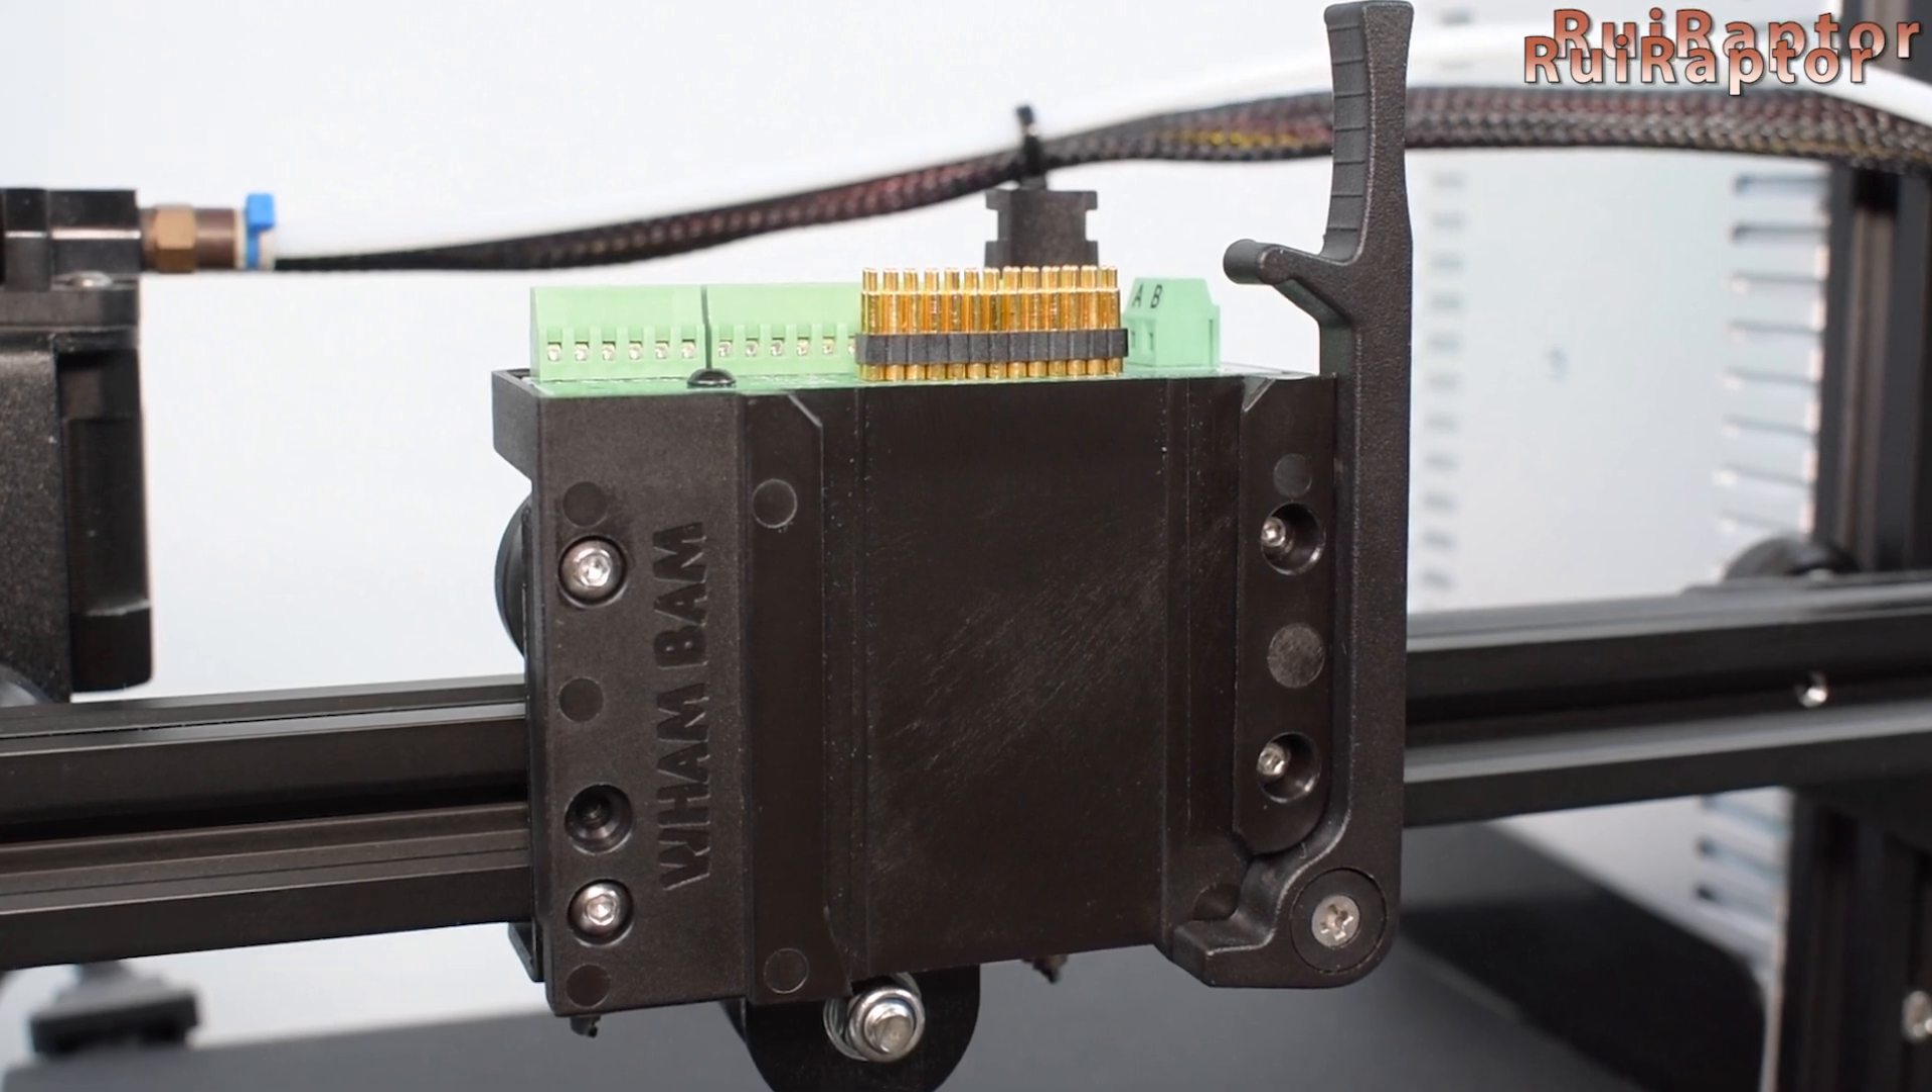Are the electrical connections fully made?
No.